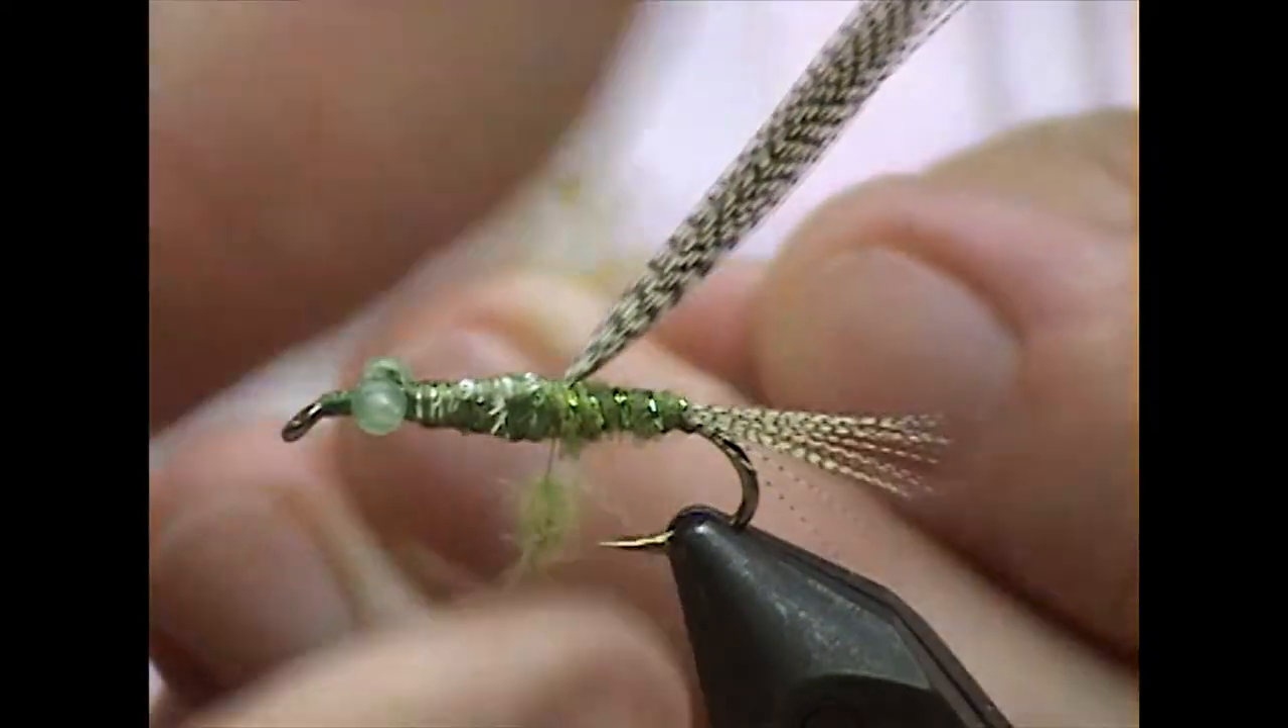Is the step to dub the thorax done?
No.